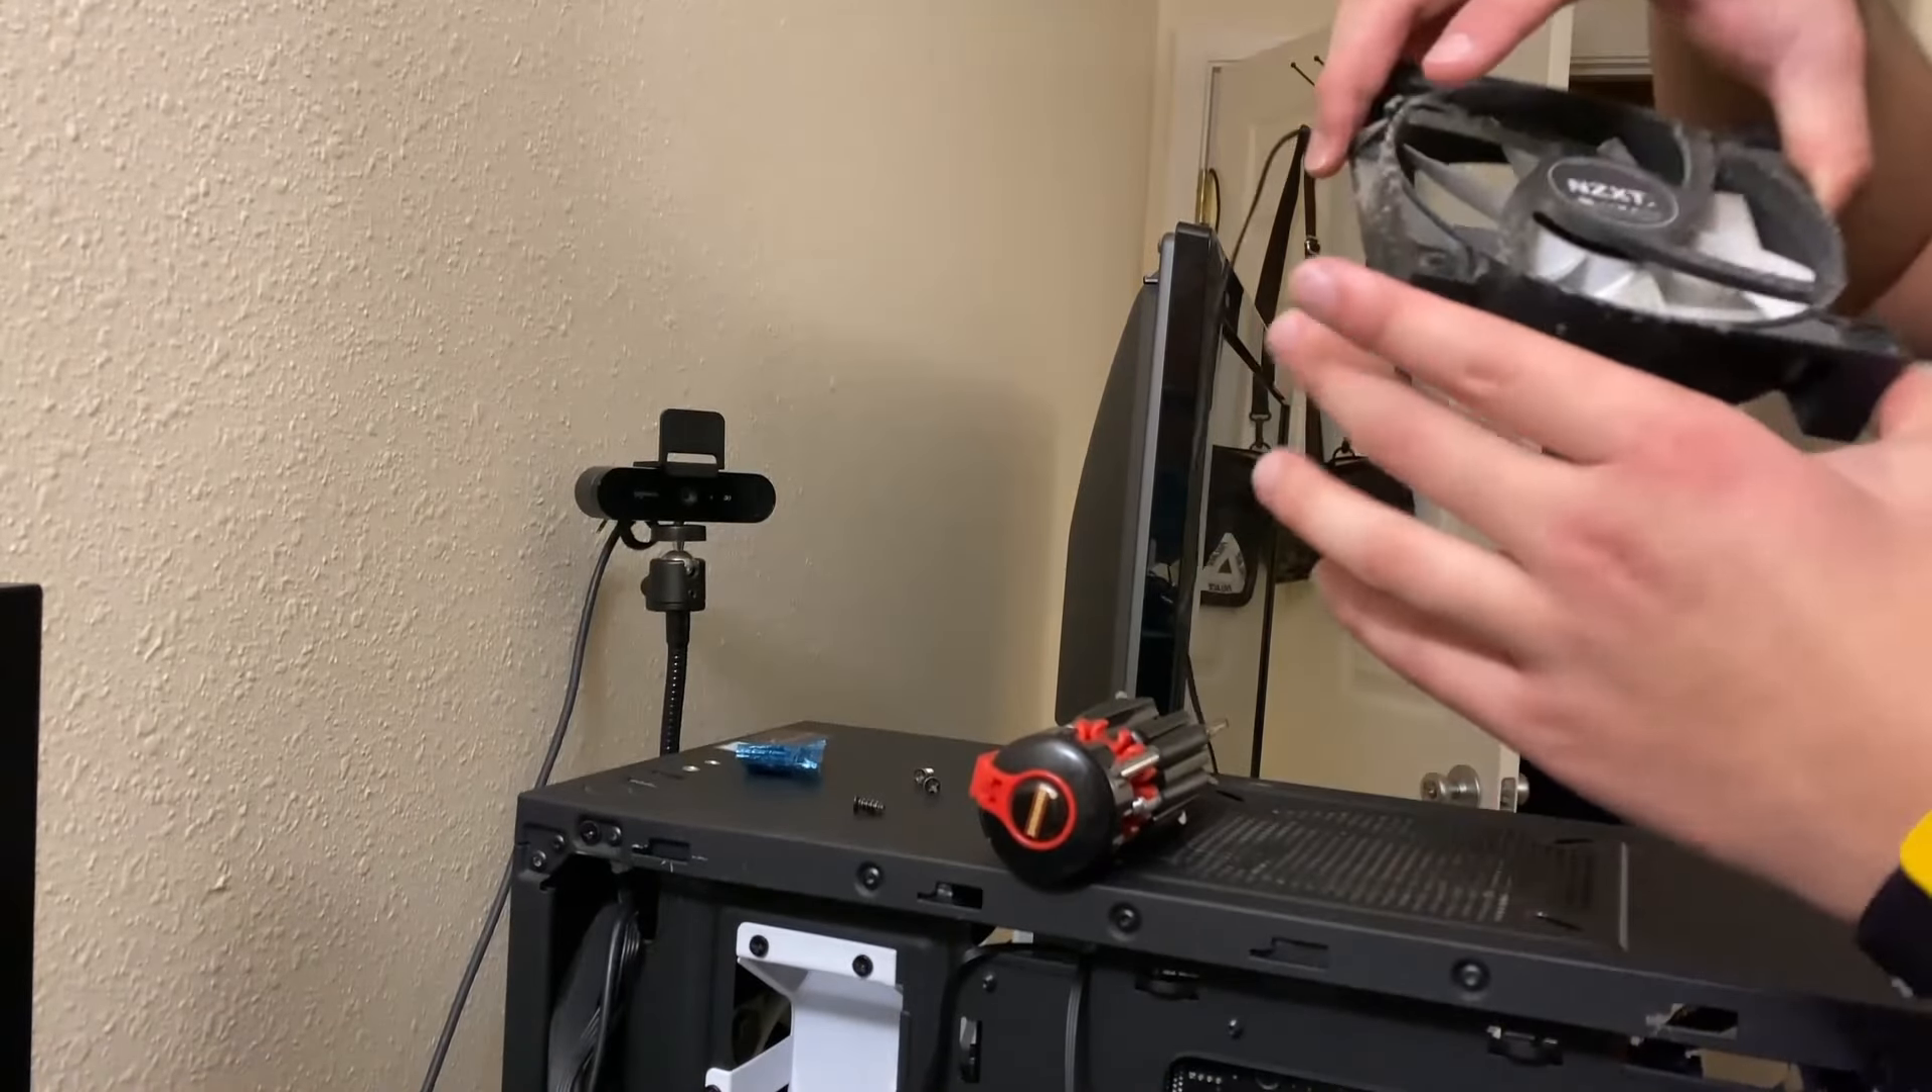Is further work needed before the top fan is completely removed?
No.